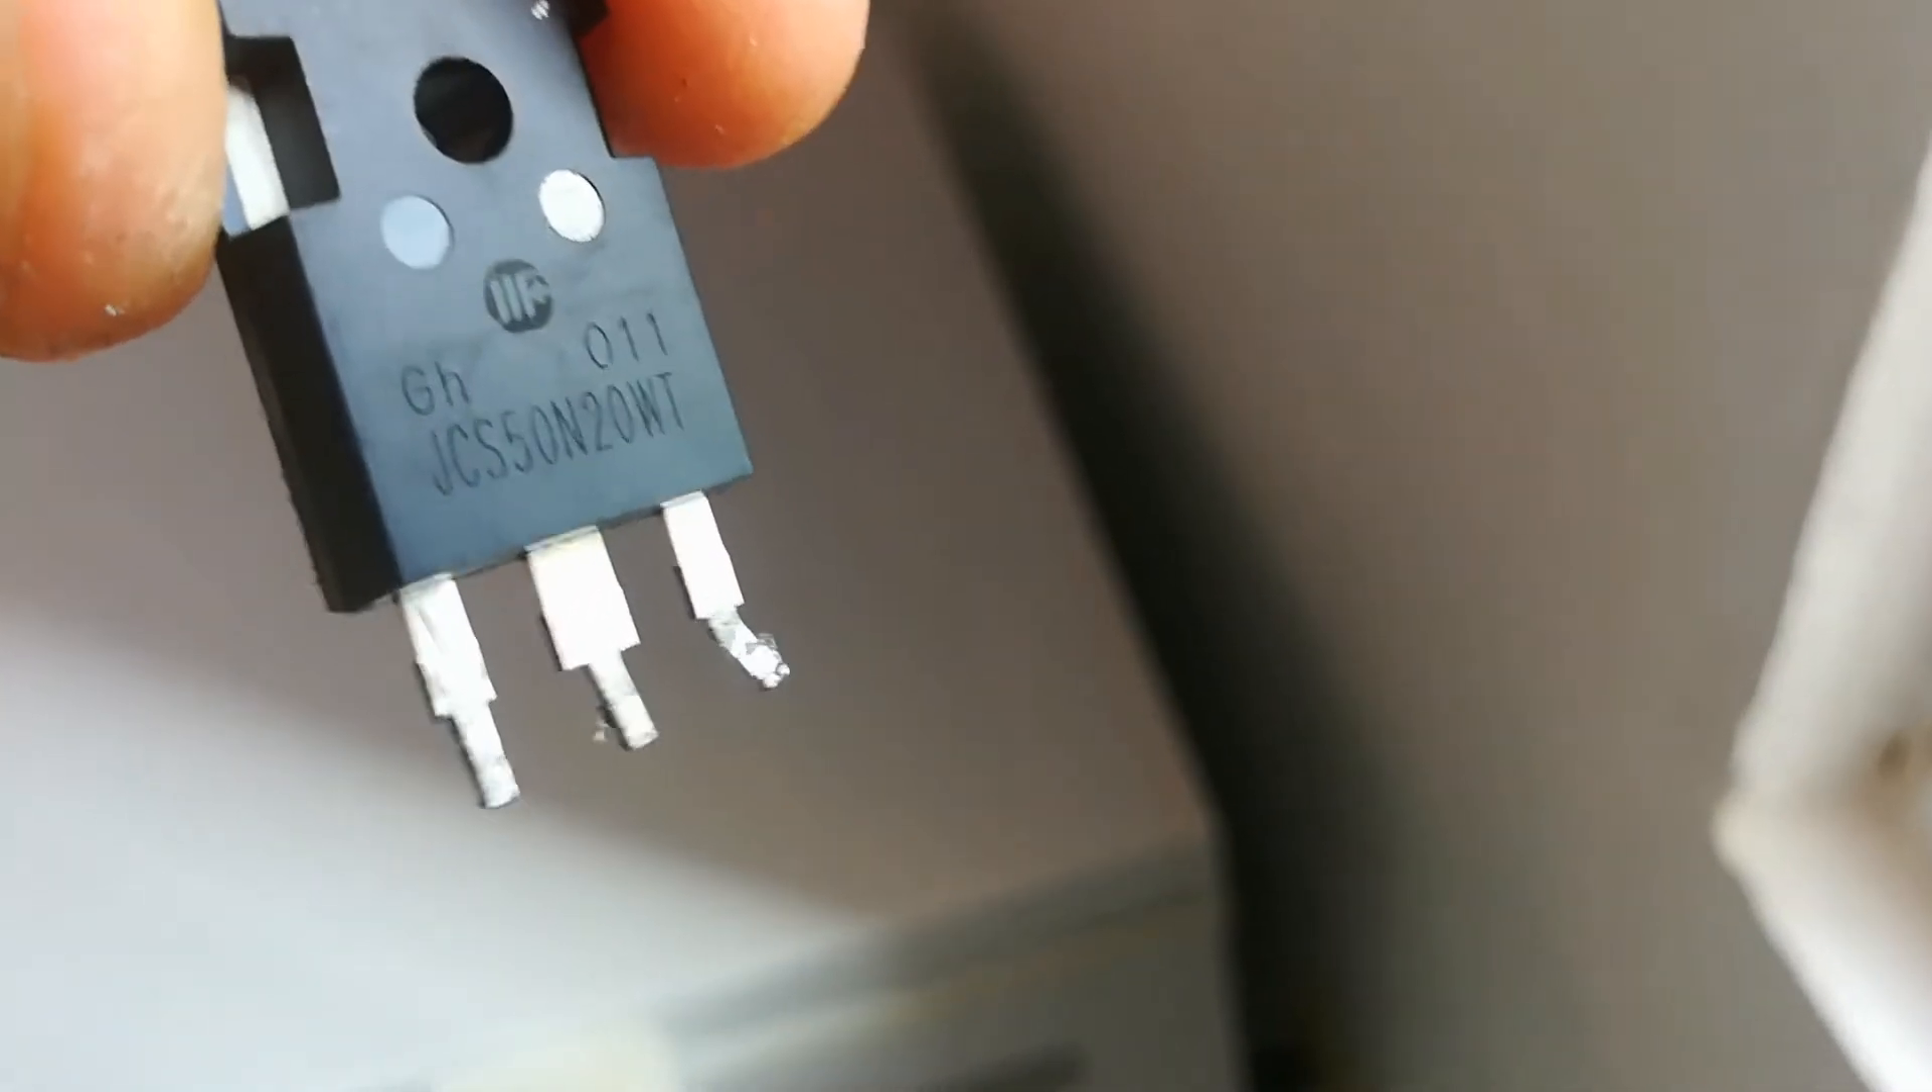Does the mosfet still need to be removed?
No.